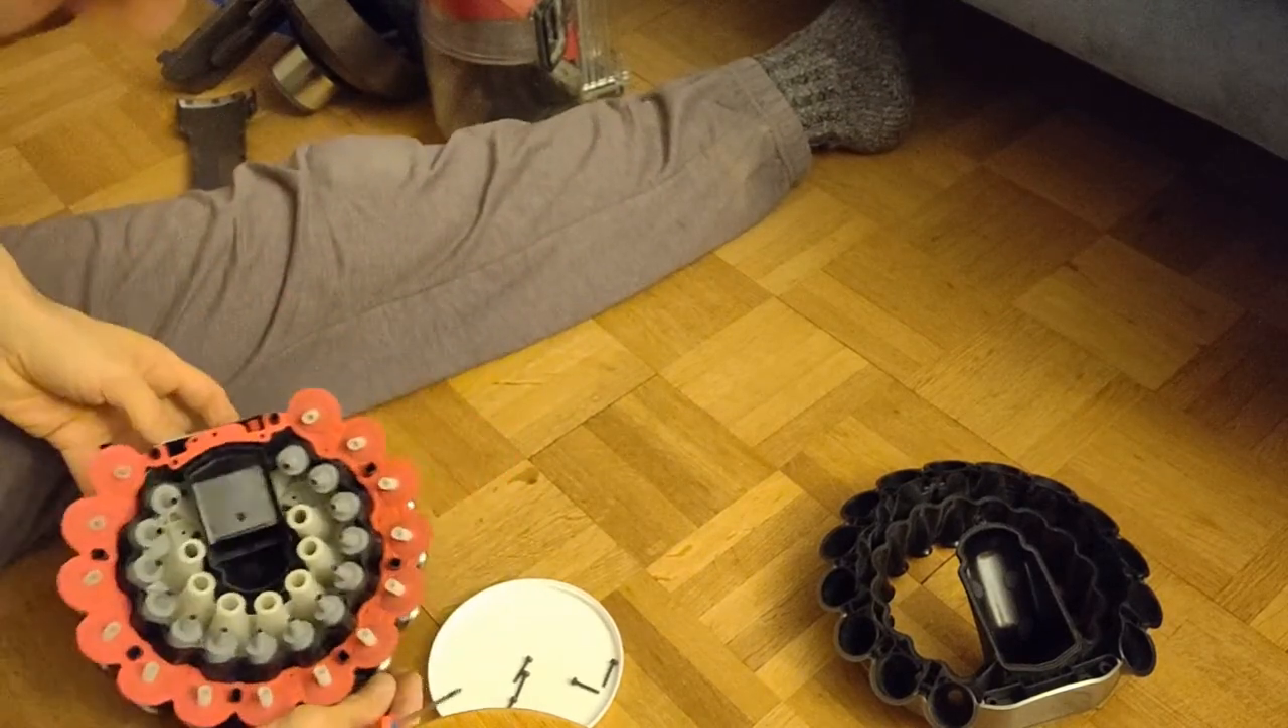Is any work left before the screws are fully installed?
Yes.